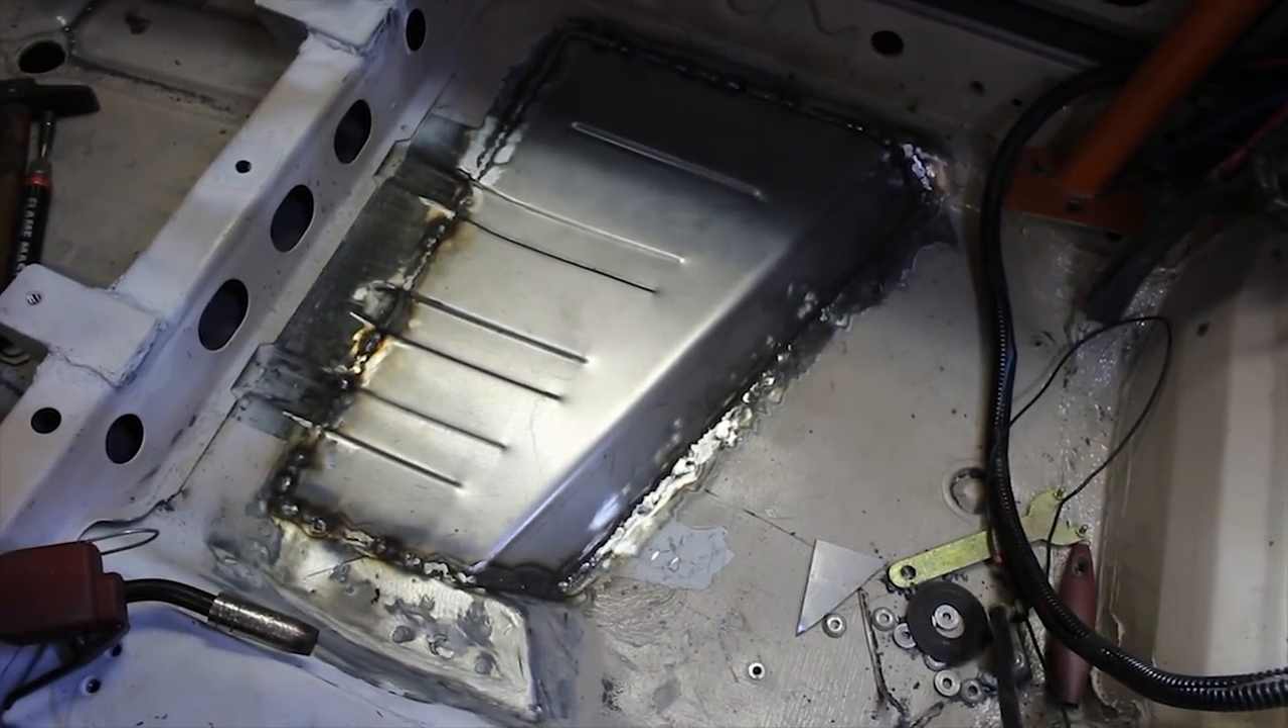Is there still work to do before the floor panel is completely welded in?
No.